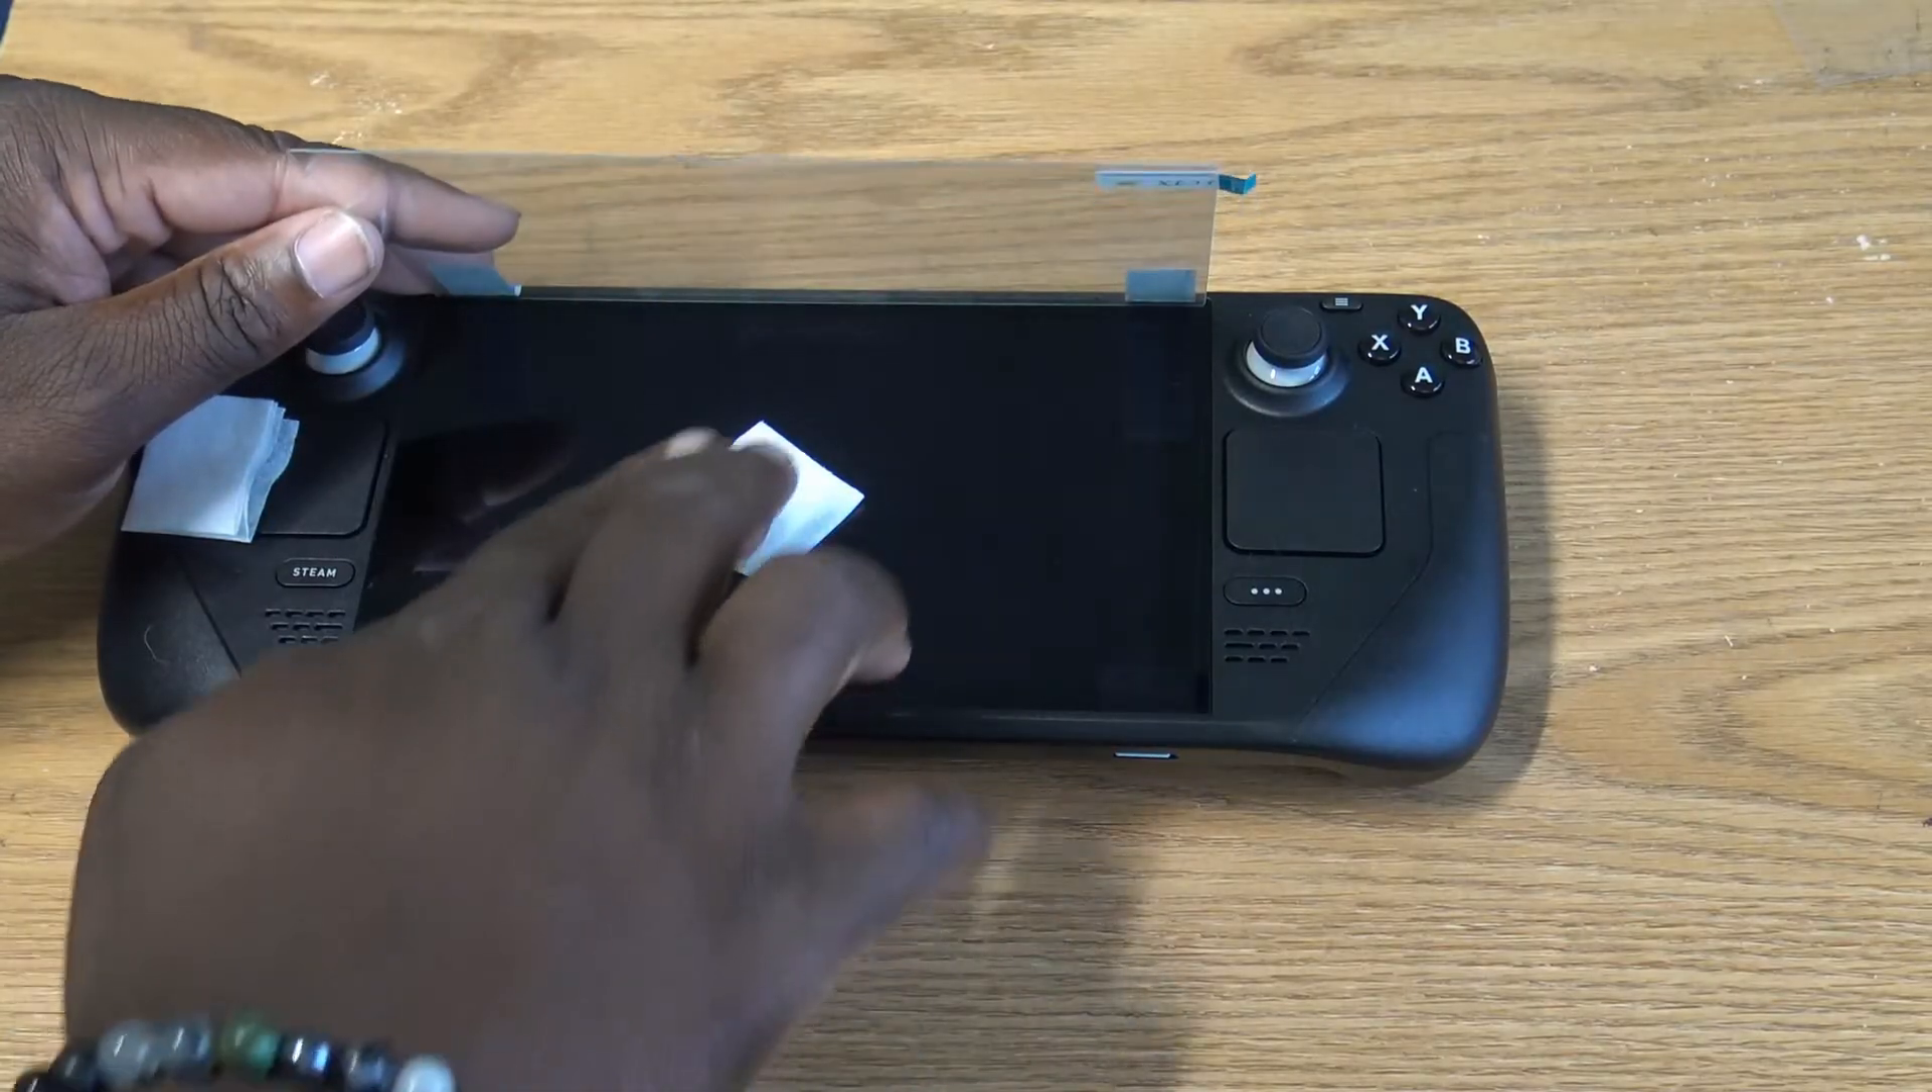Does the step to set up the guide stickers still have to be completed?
No.